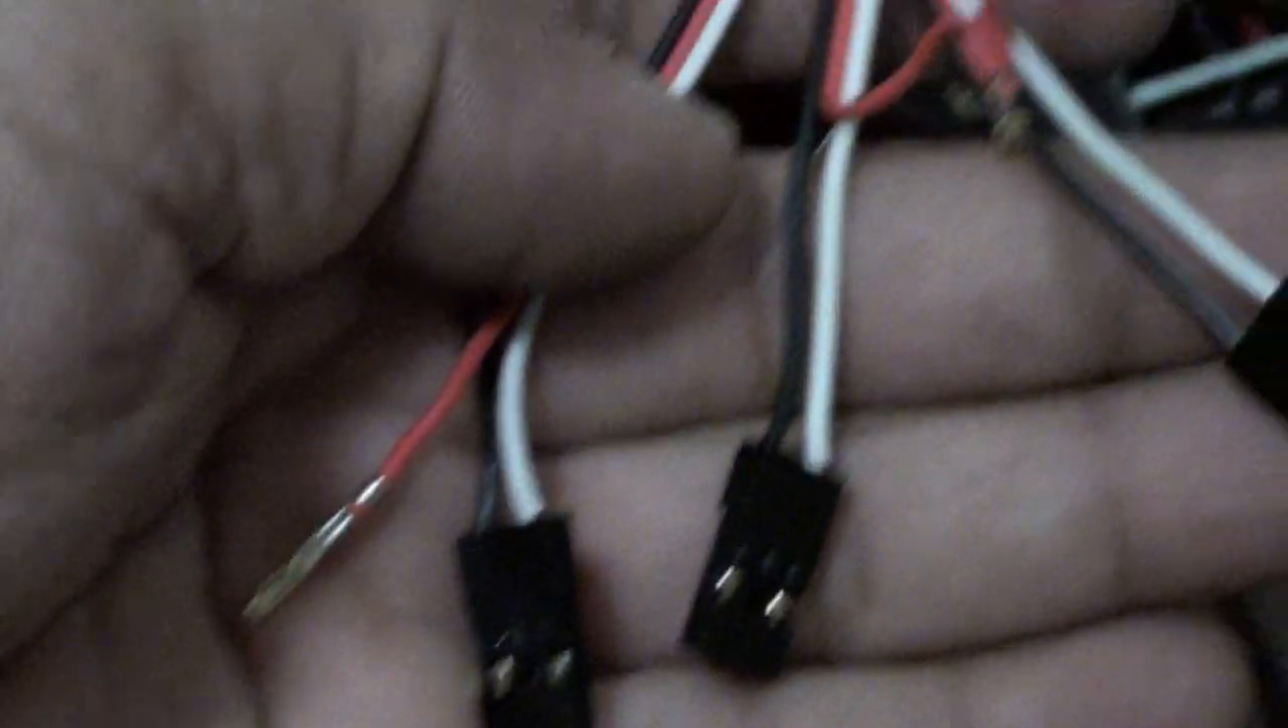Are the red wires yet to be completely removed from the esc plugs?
No.